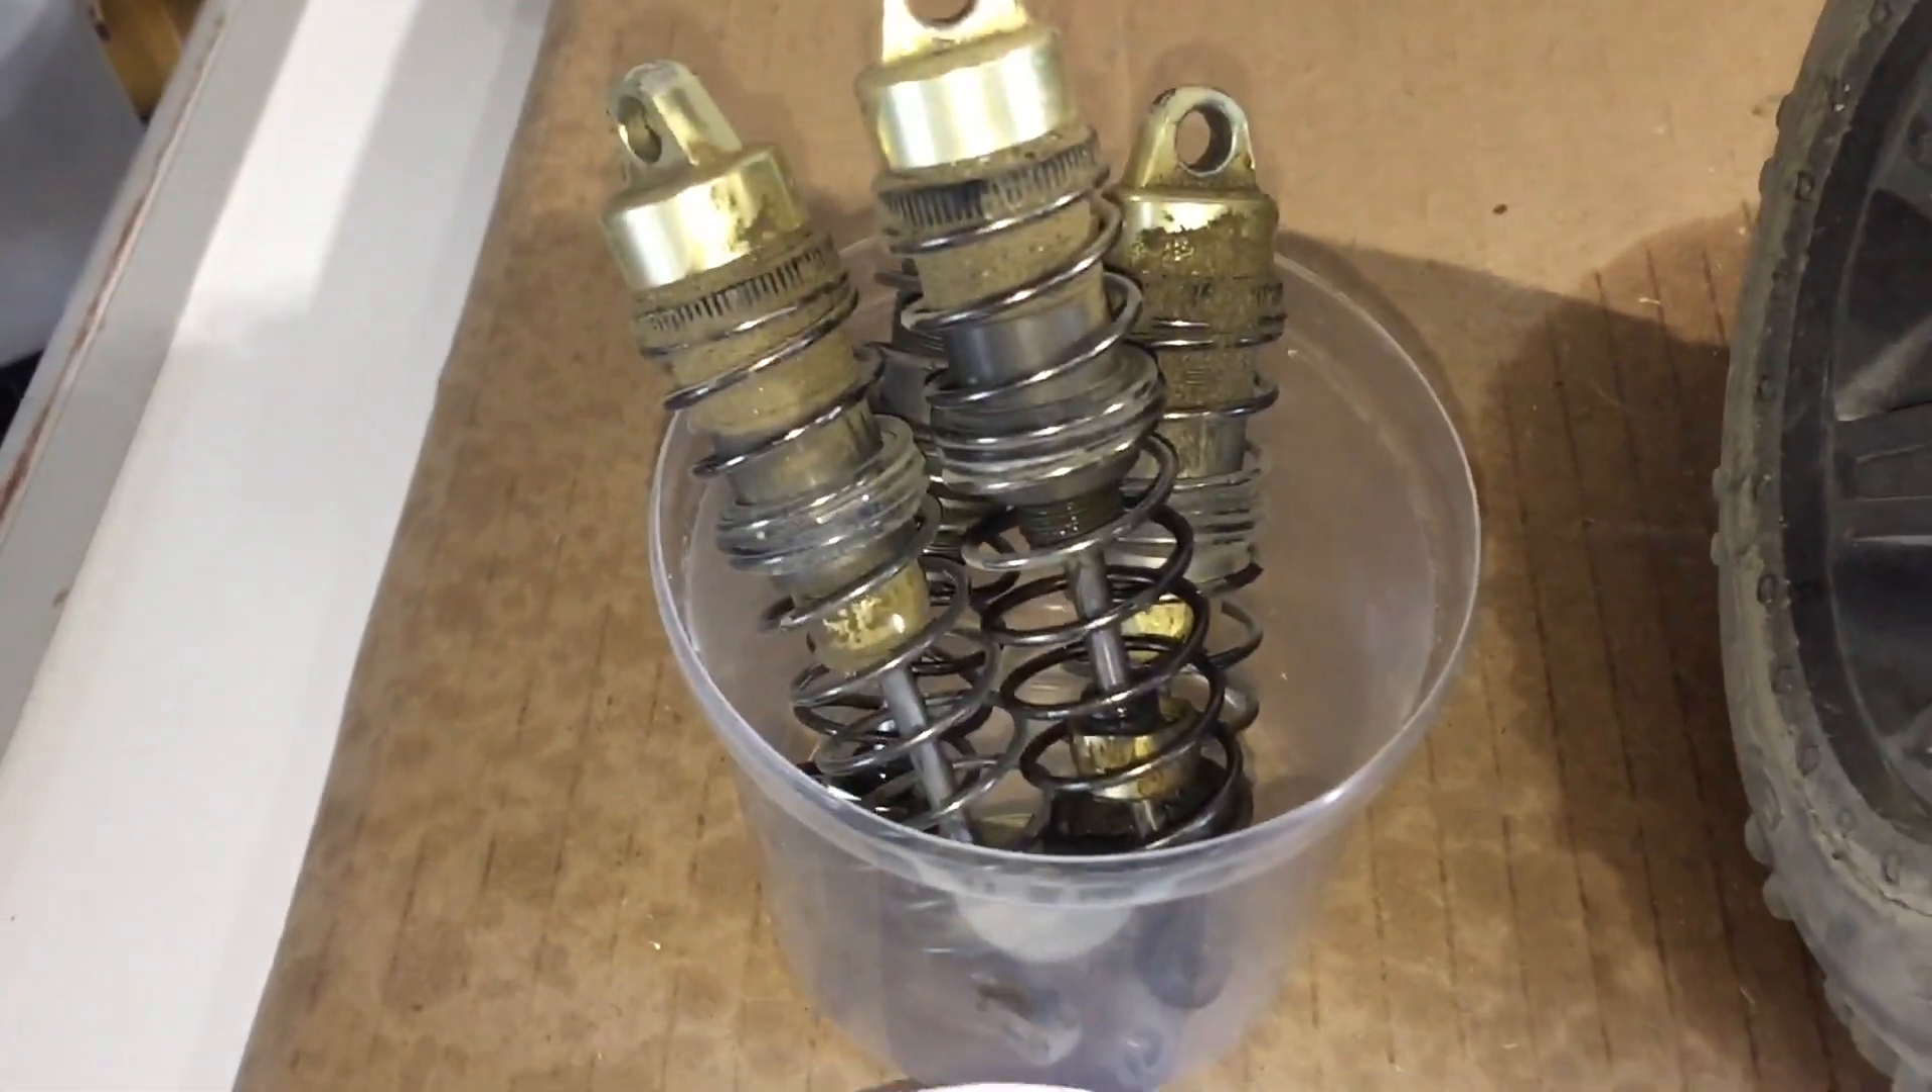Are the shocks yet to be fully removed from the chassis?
No.